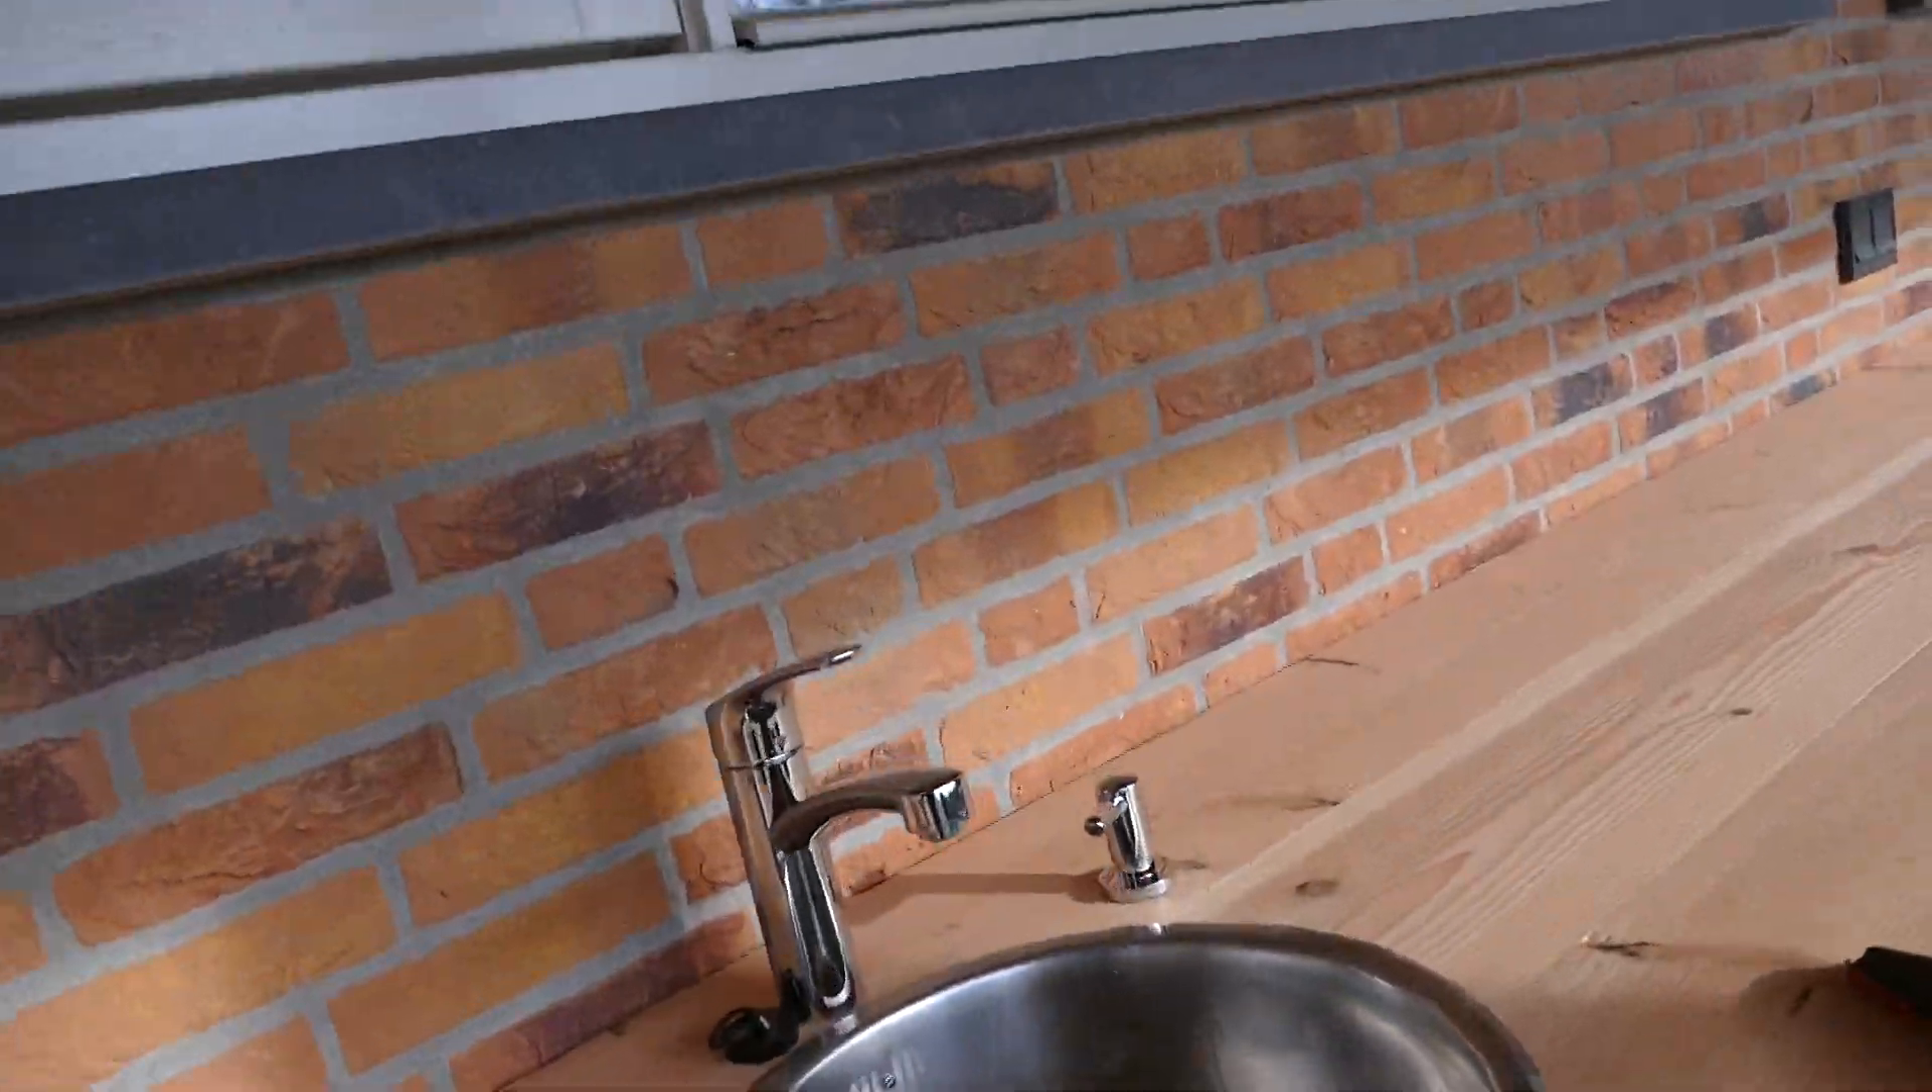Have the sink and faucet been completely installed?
Yes.